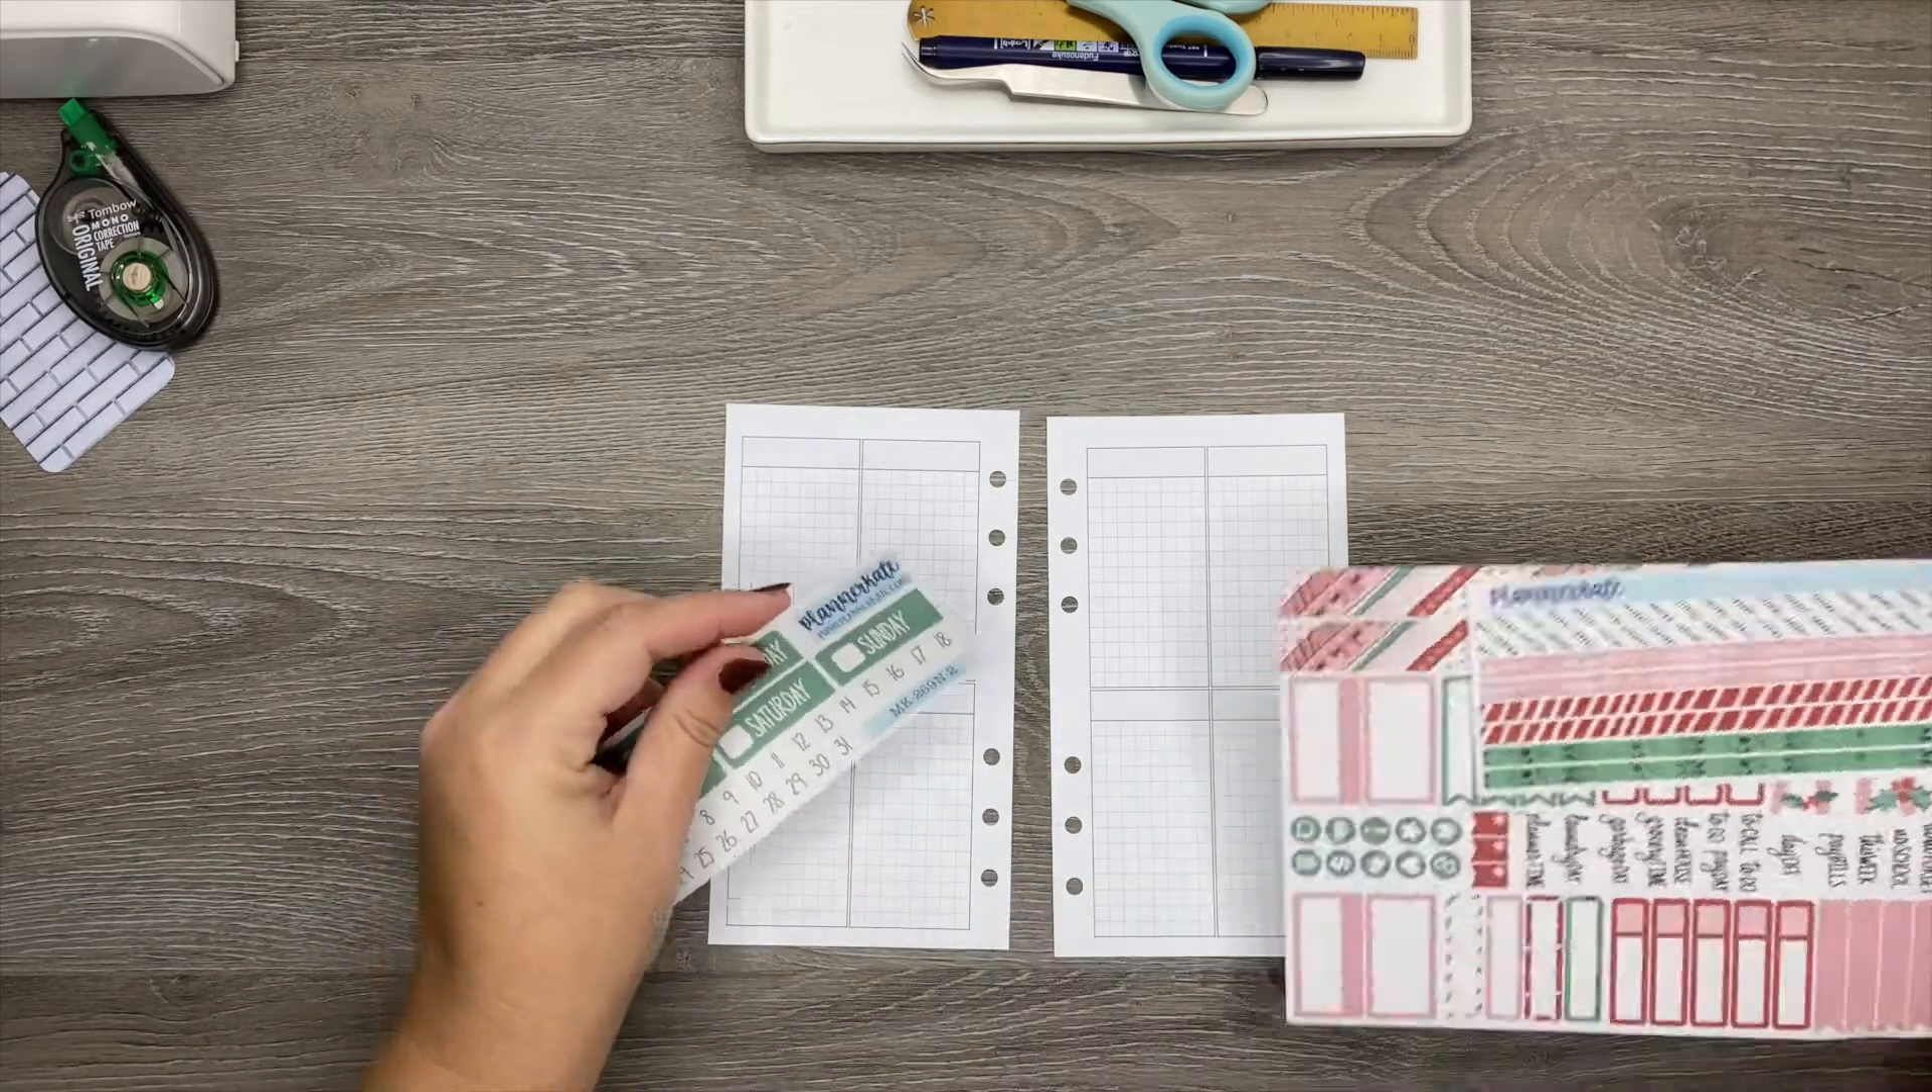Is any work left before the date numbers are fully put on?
Yes.